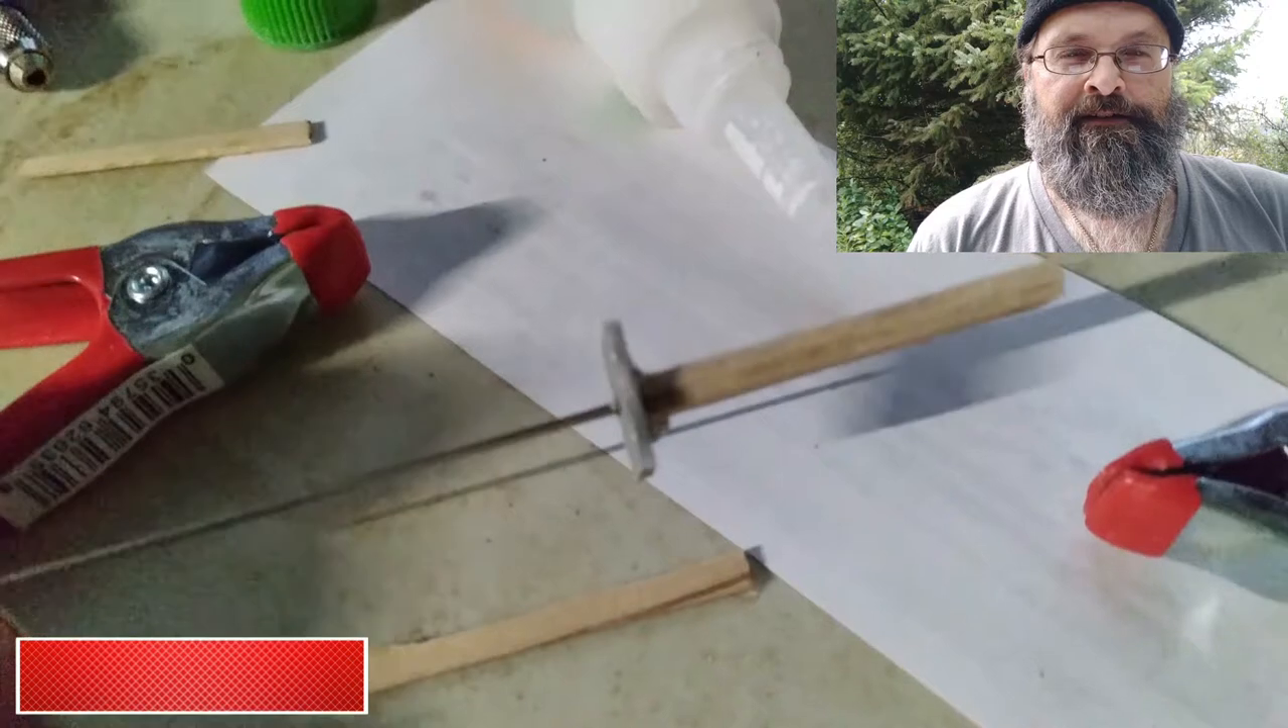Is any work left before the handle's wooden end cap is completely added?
Yes.